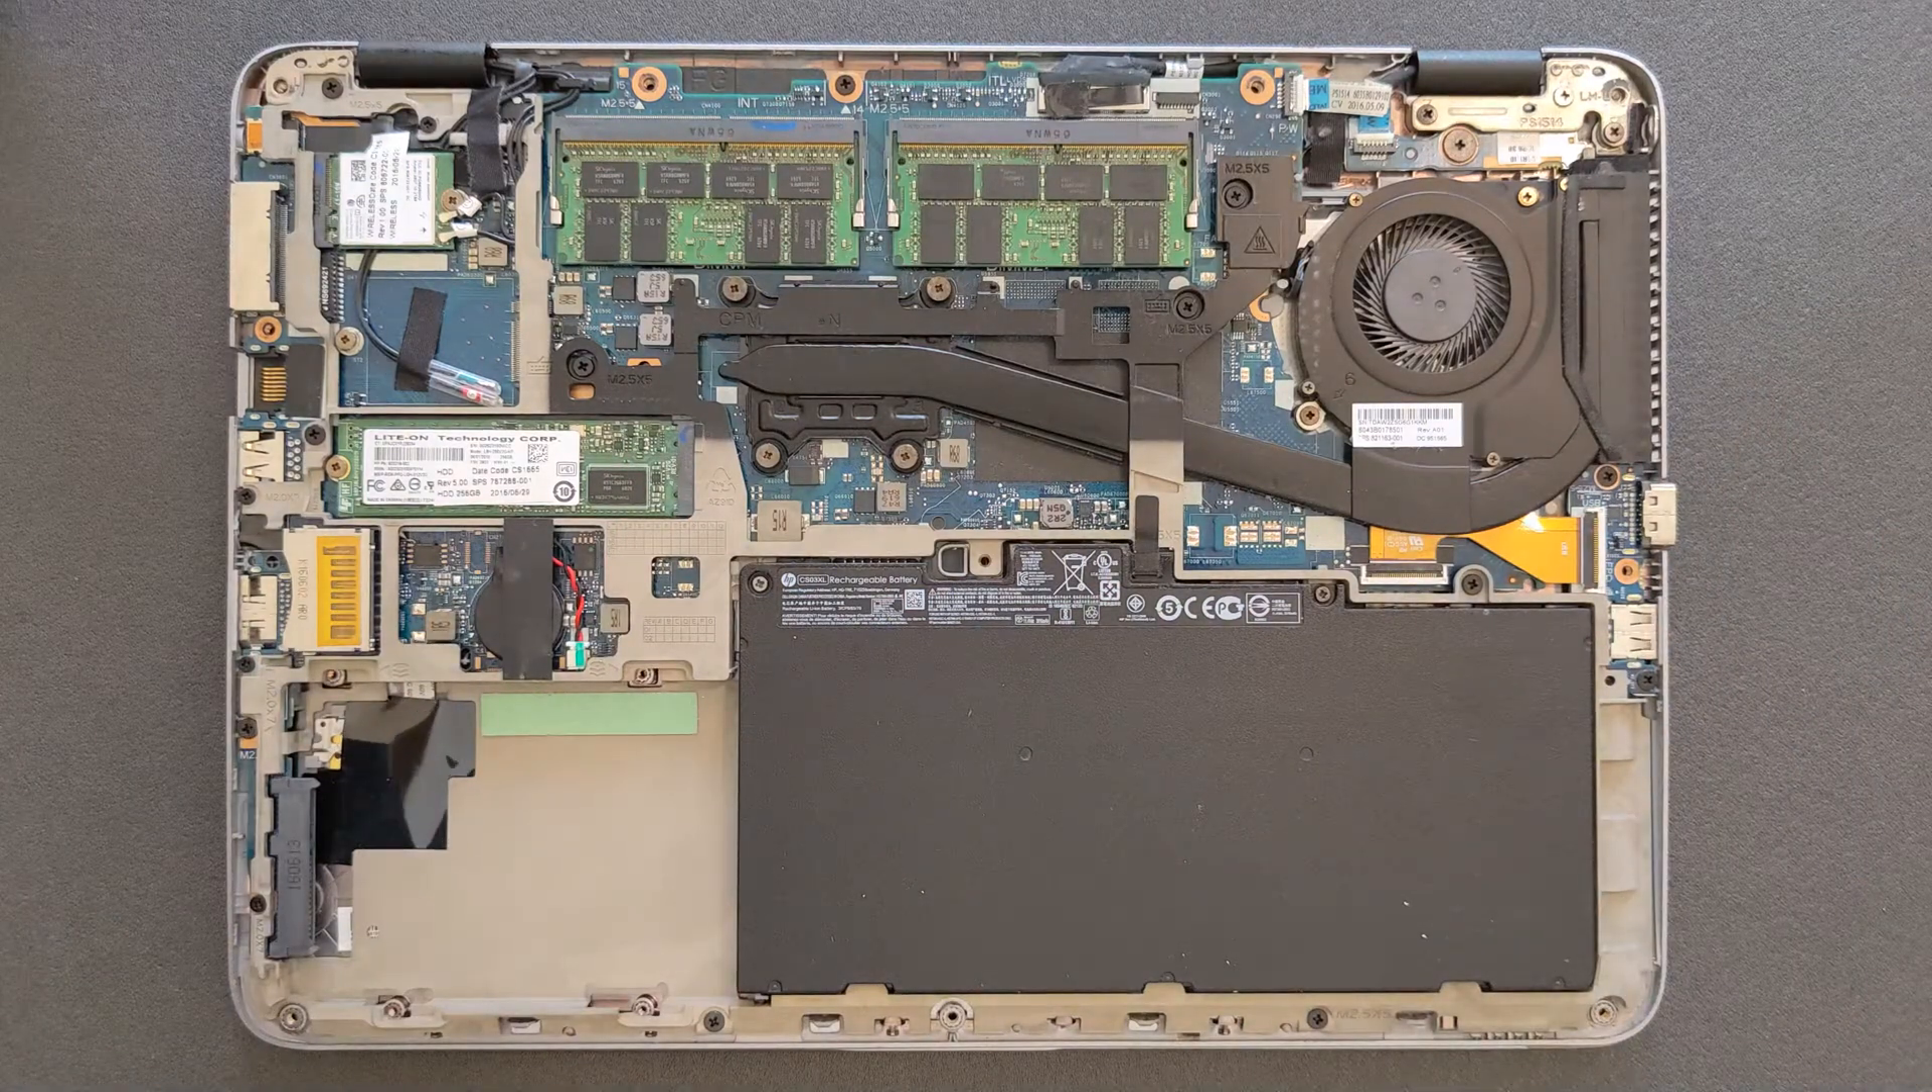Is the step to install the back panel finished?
No.